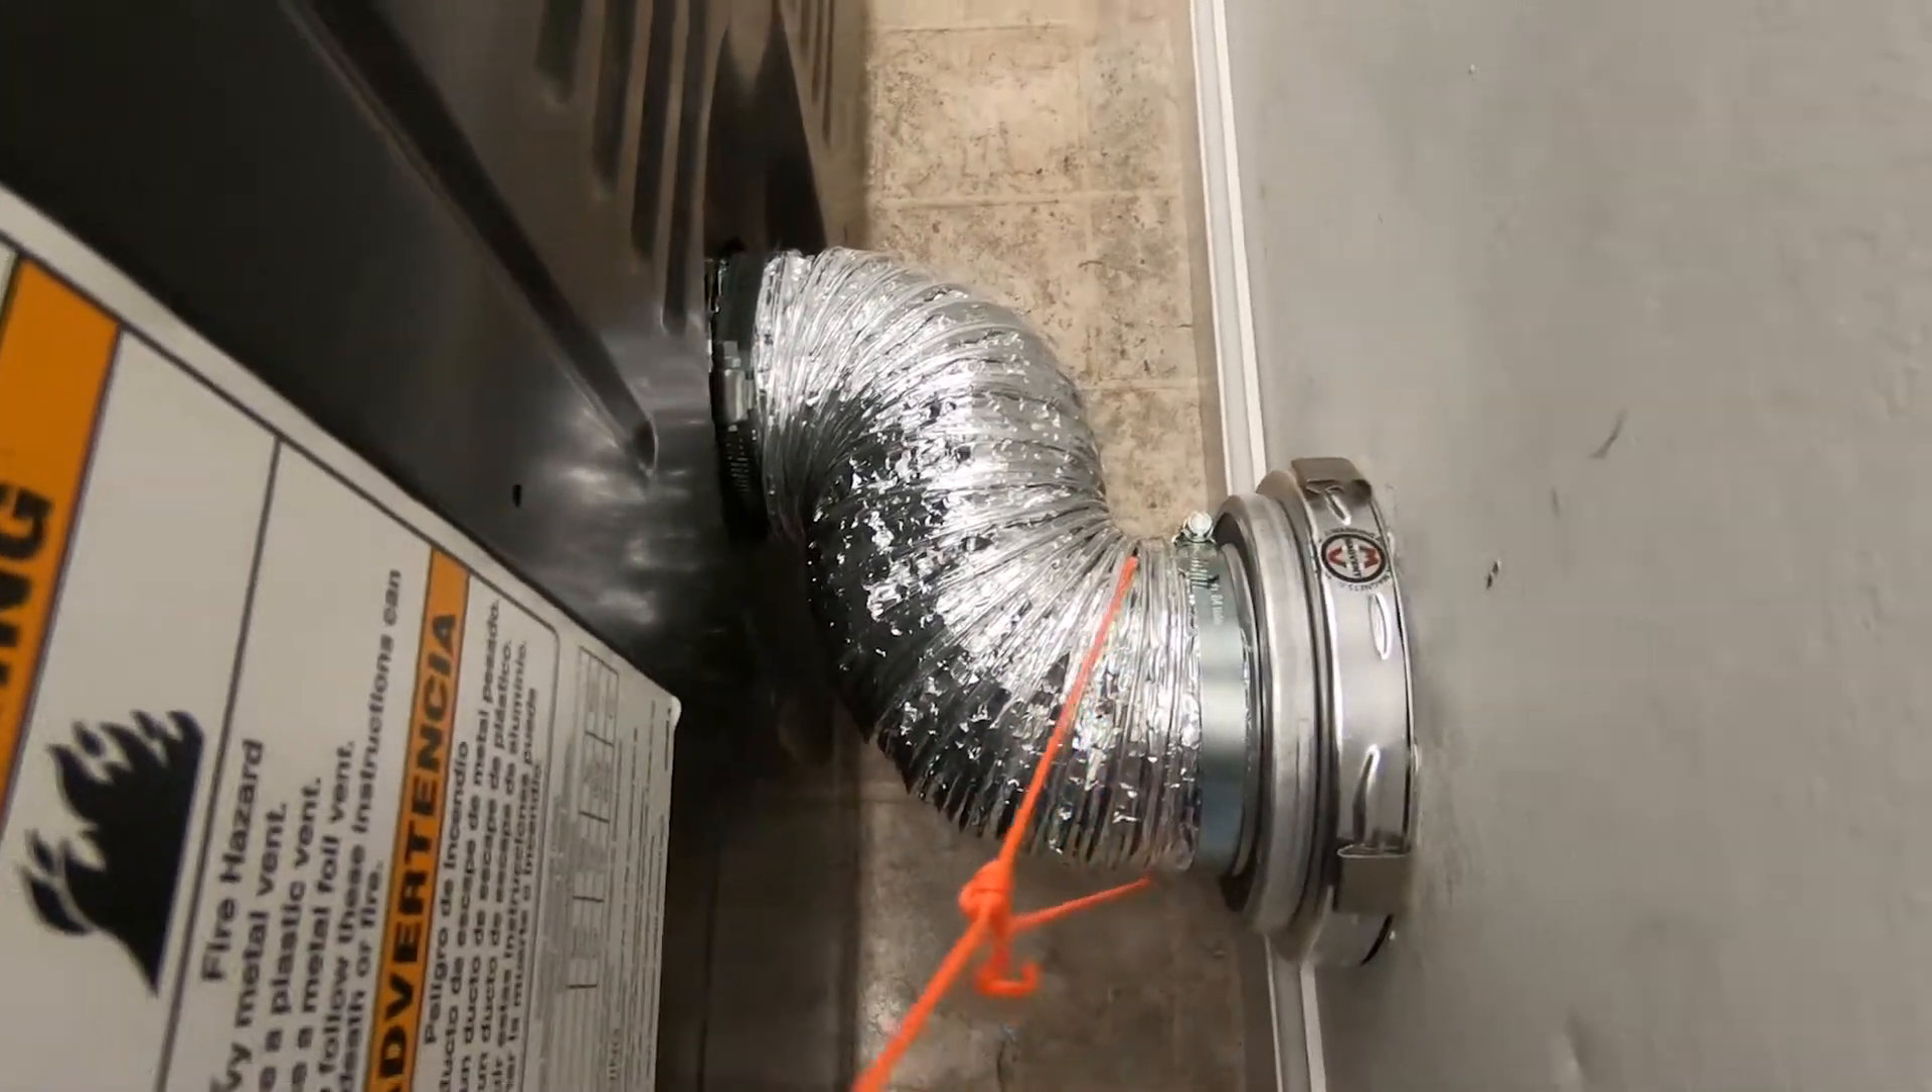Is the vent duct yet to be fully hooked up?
No.